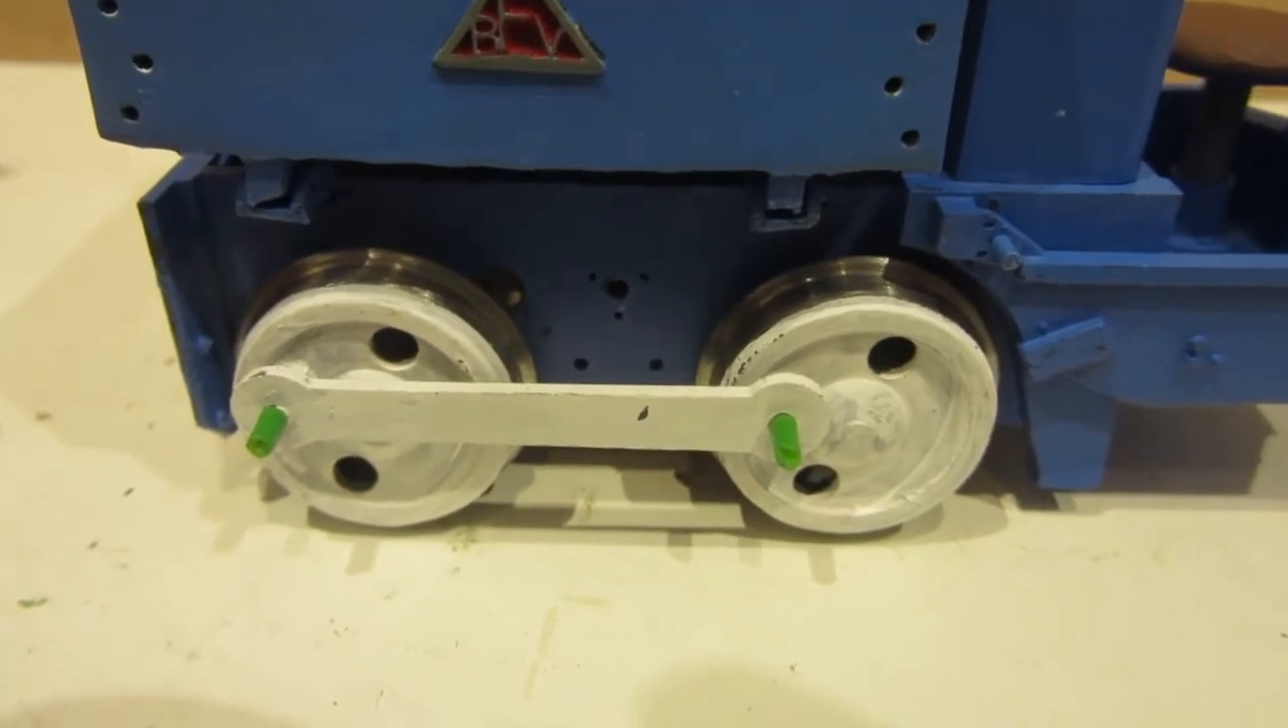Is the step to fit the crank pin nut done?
No.